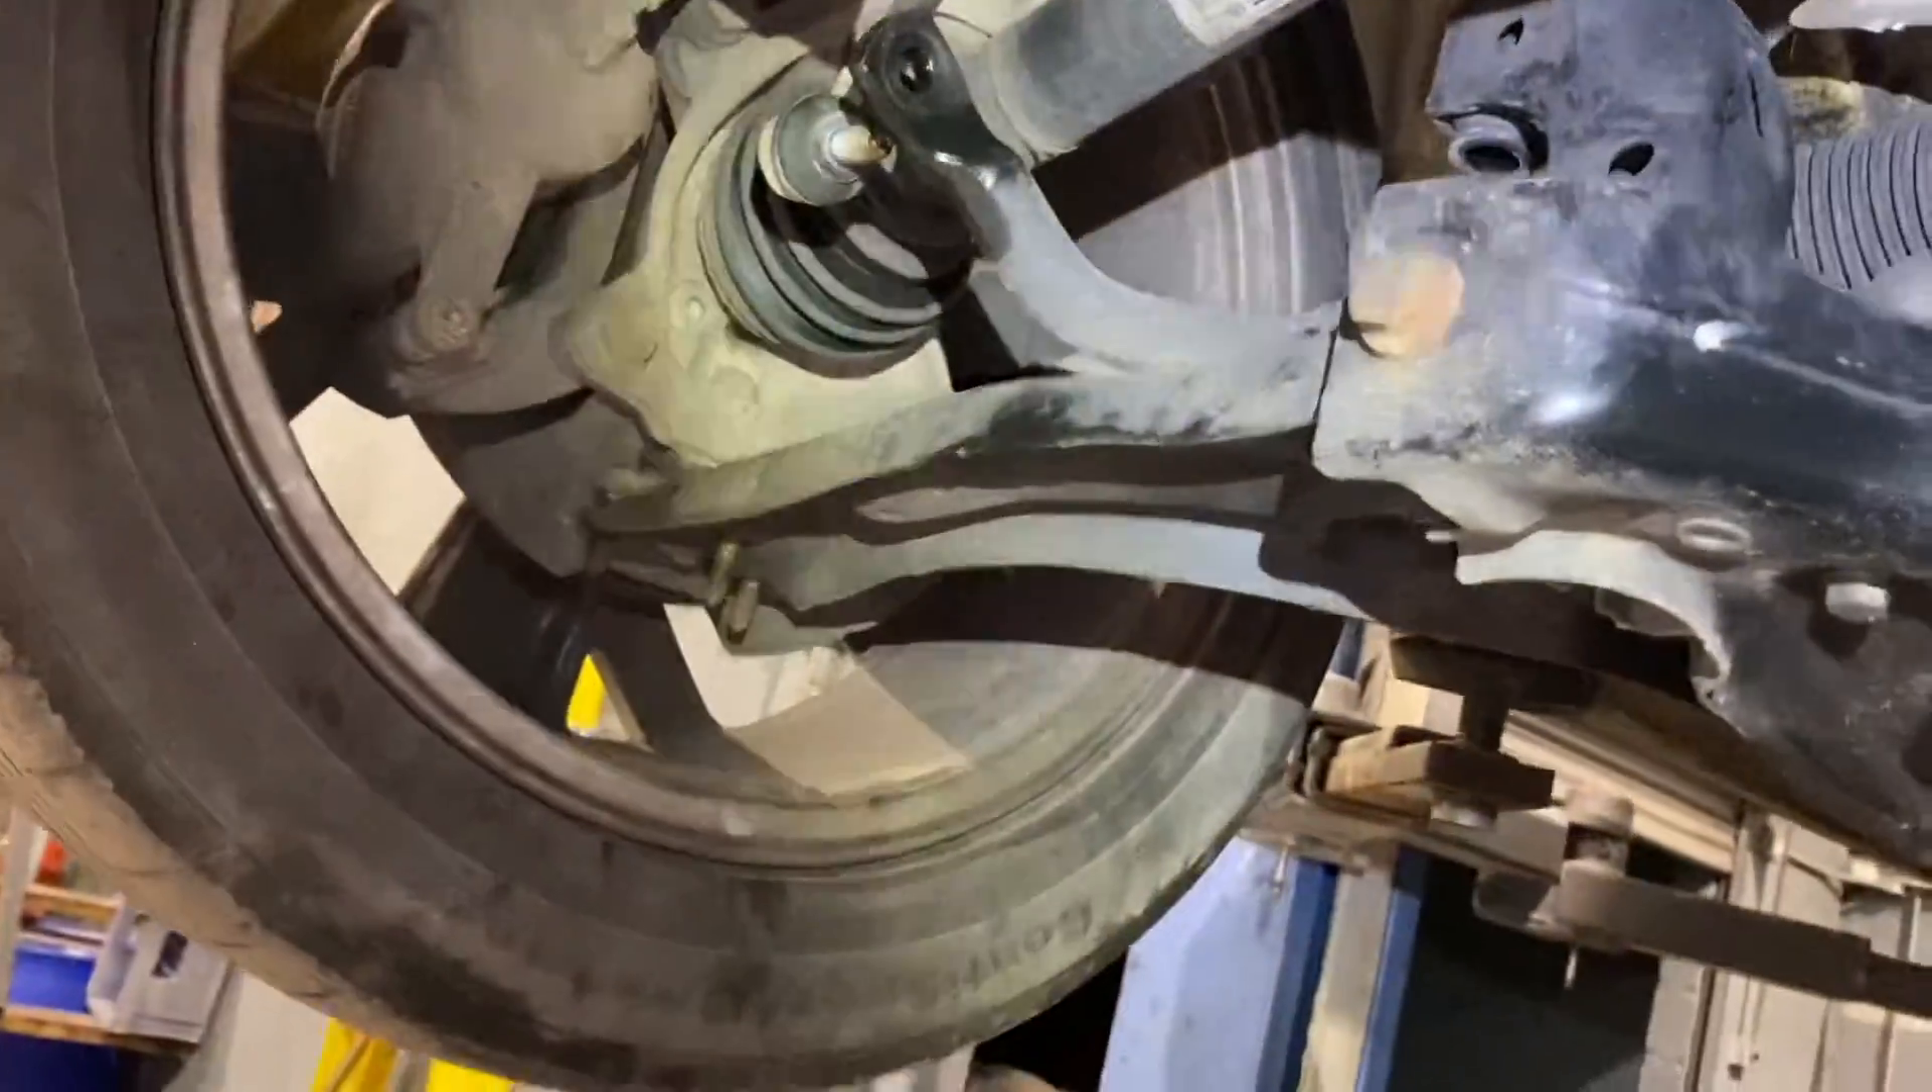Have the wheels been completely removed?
No.